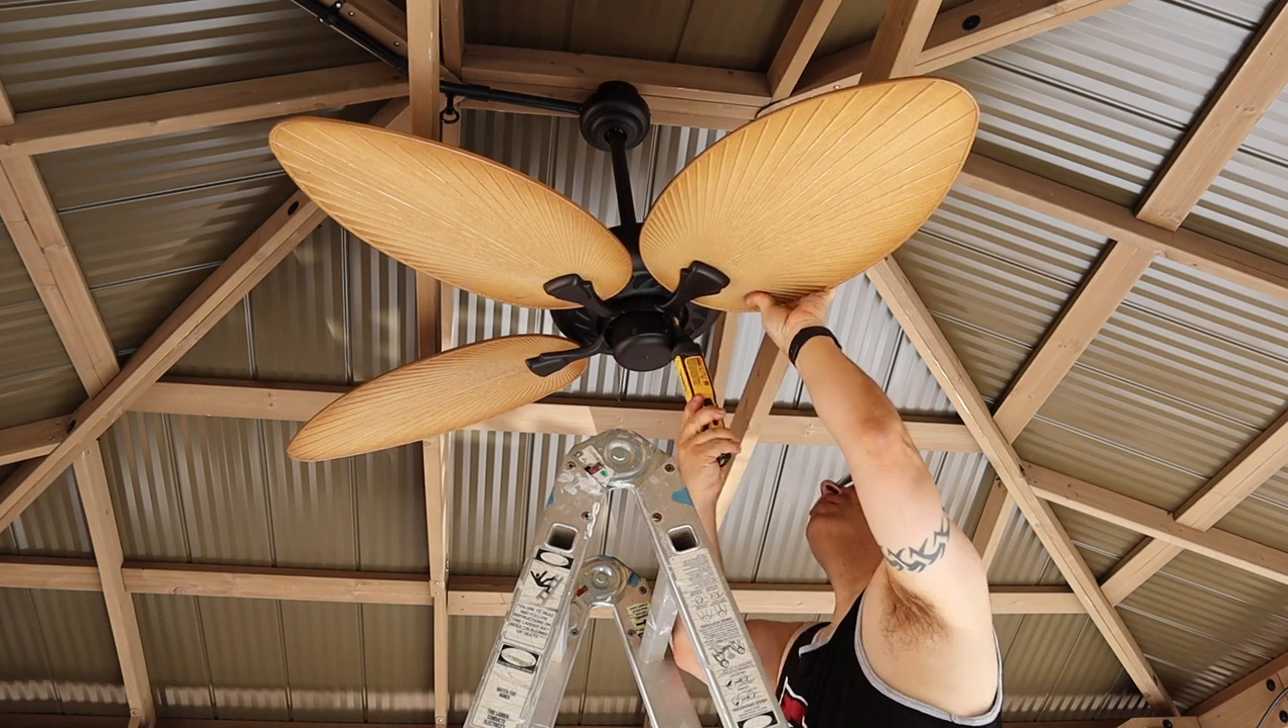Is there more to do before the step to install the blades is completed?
Yes.